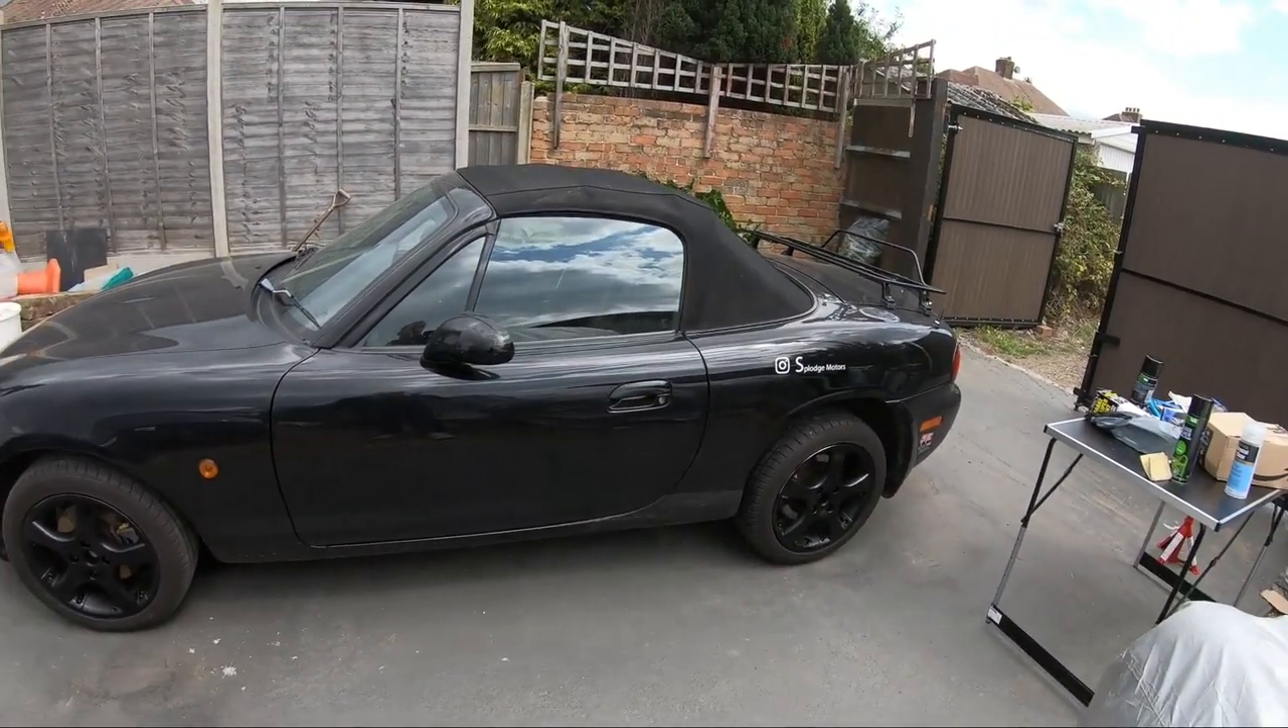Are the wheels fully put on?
Yes.